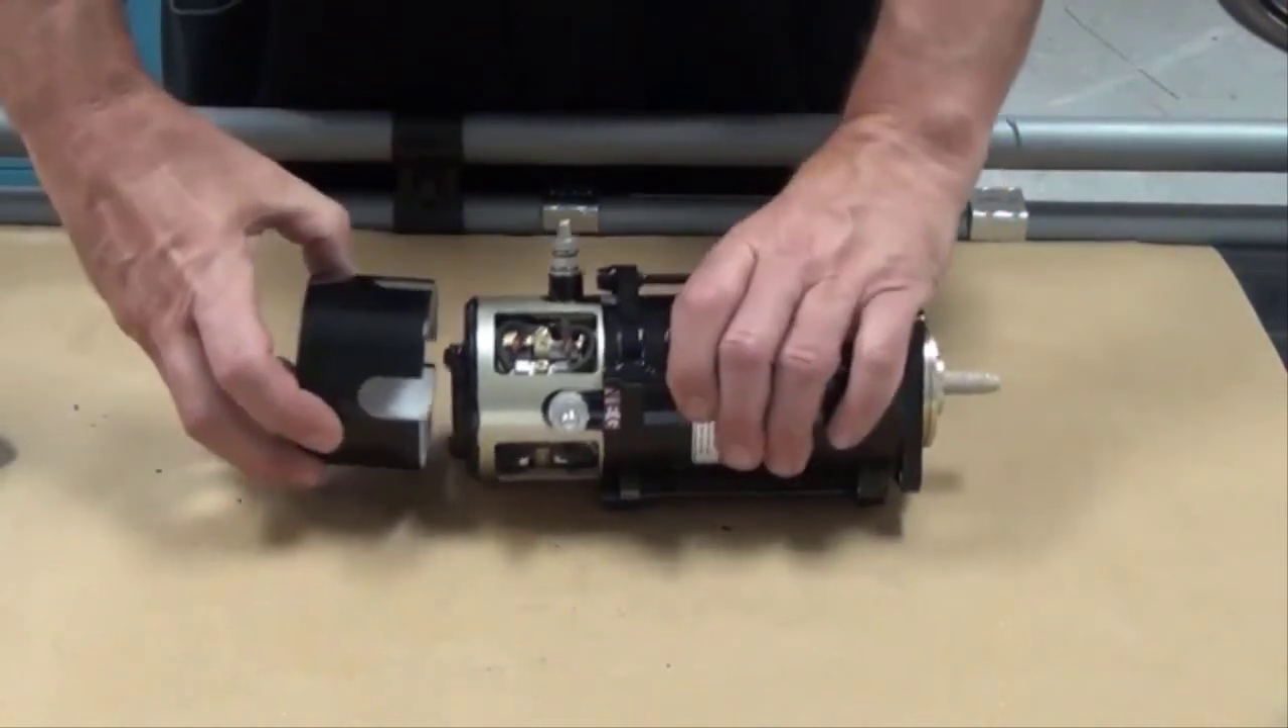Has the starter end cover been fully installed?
No.